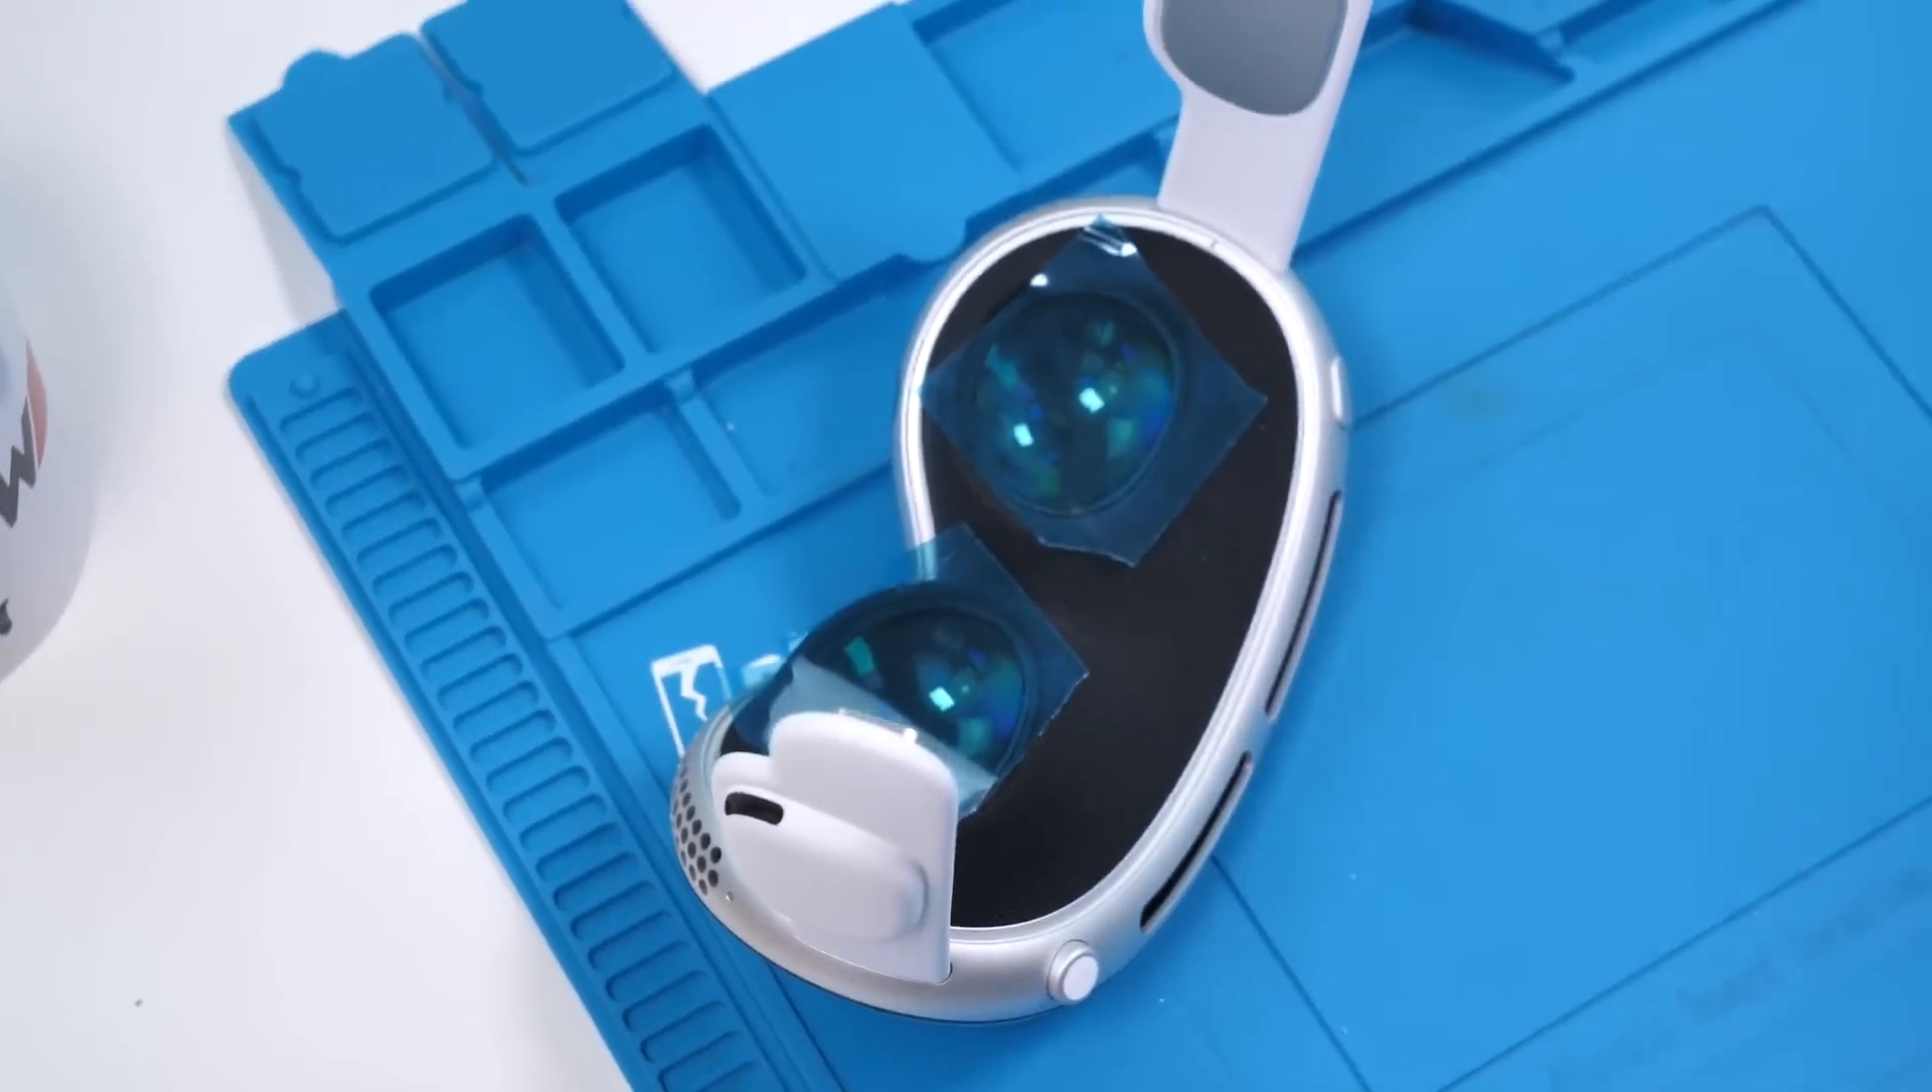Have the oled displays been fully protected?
Yes.